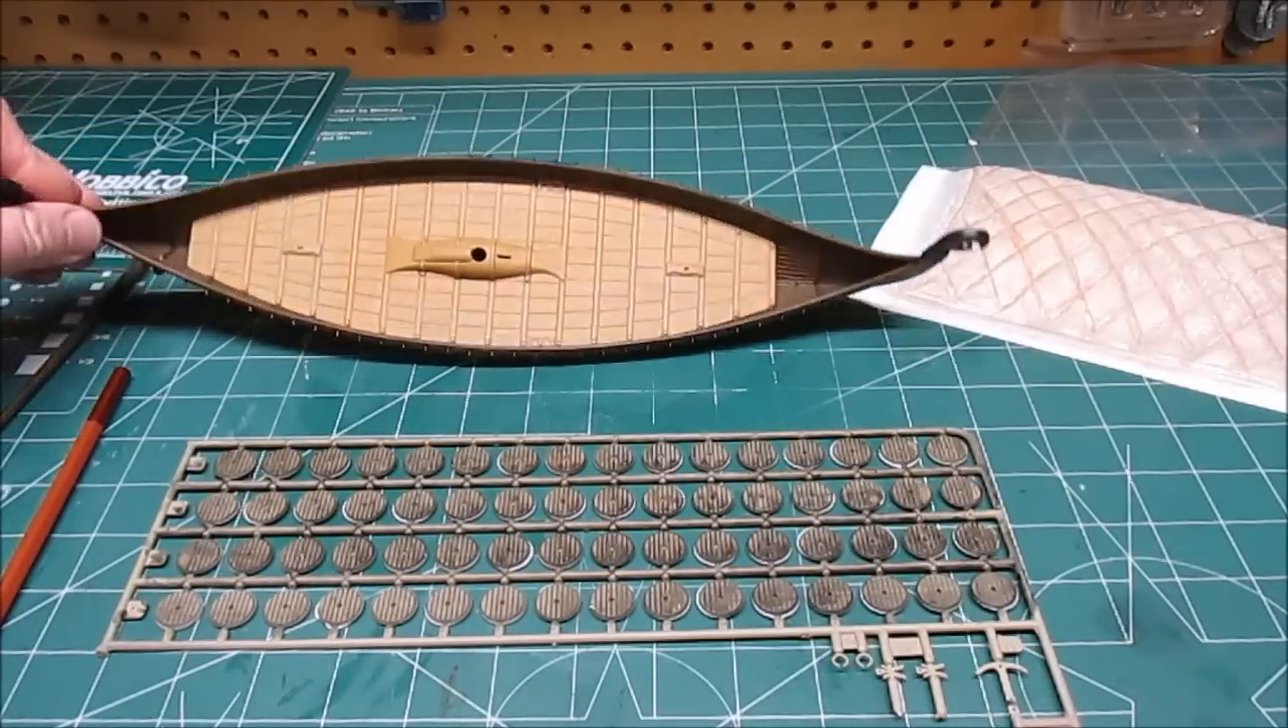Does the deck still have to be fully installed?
No.